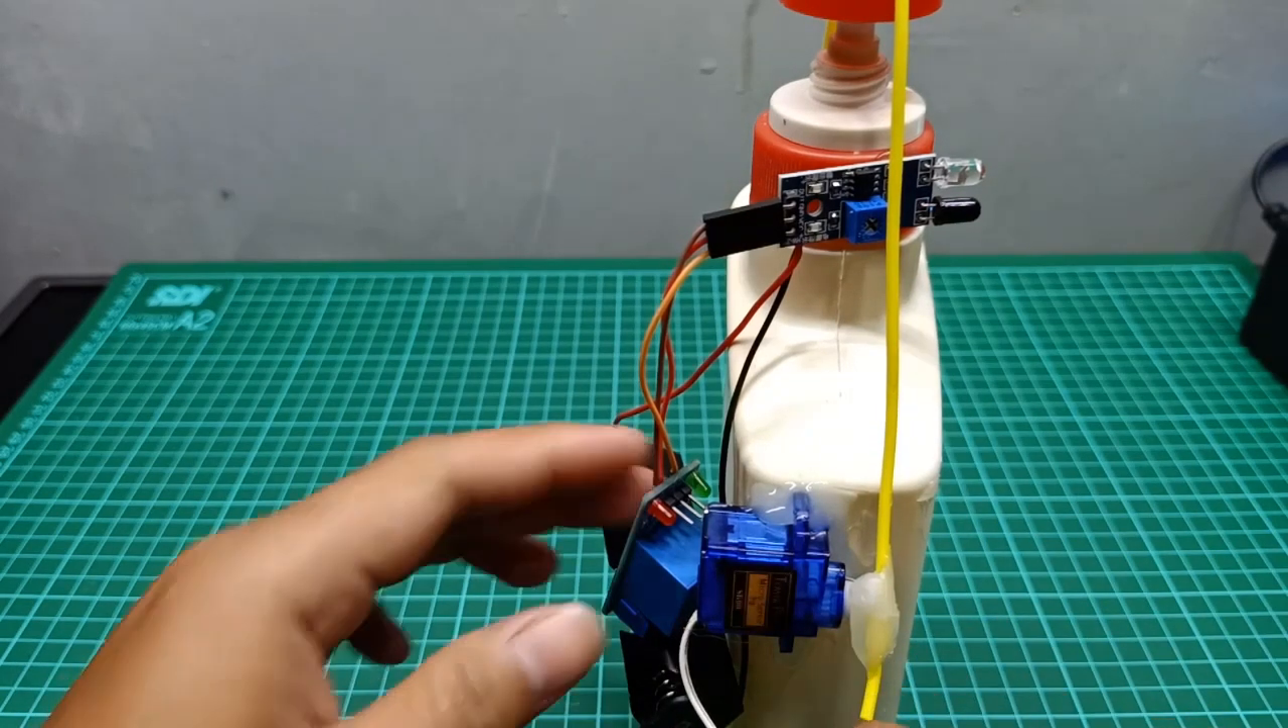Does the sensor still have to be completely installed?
No.